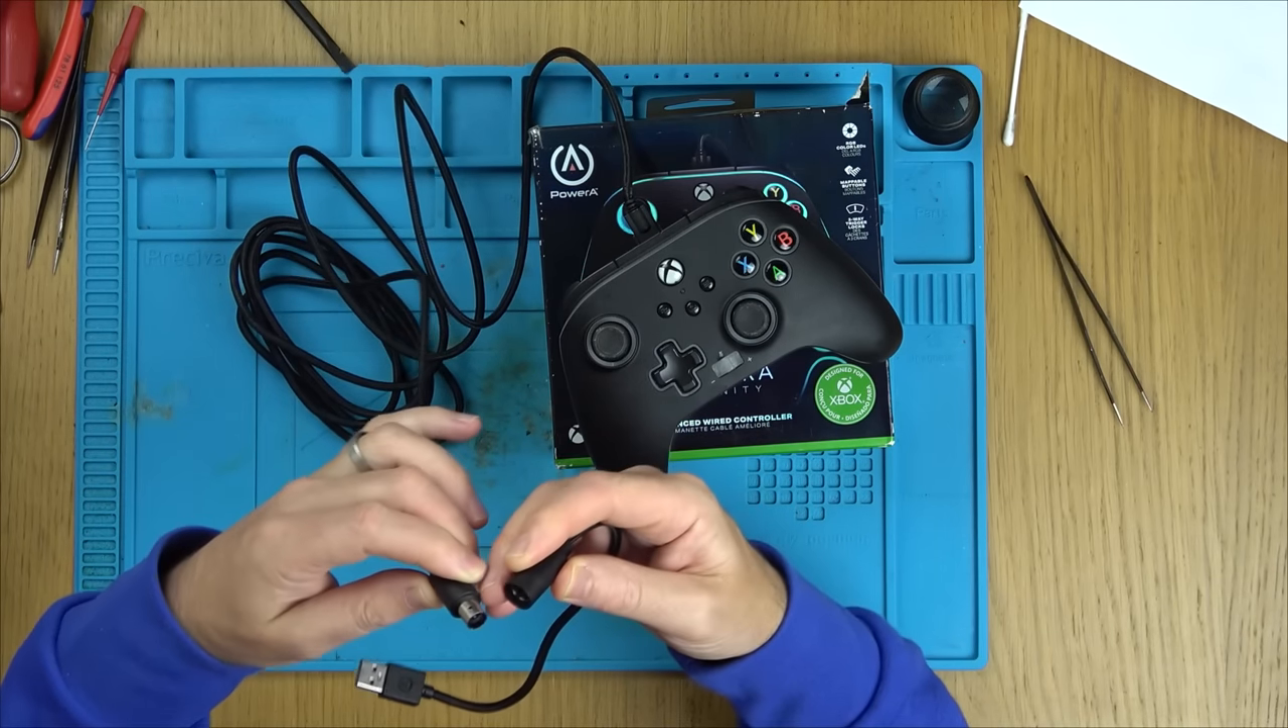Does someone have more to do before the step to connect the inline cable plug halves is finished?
Yes.